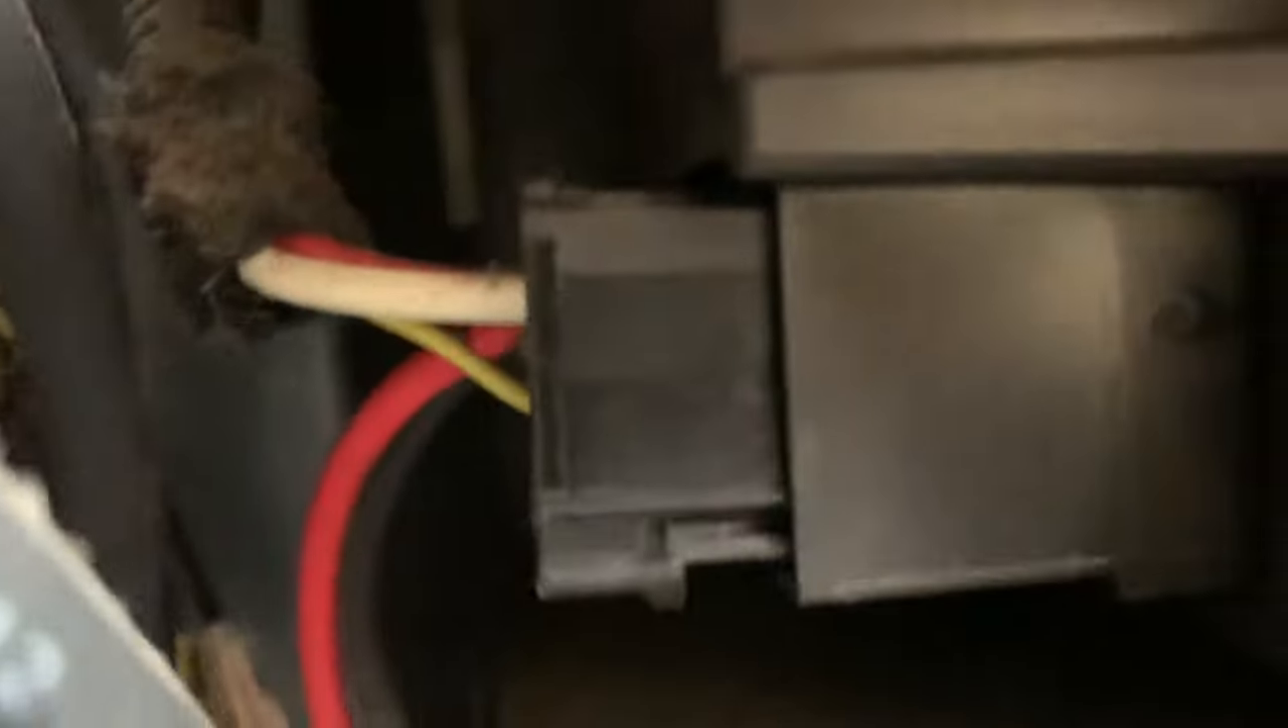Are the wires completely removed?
No.